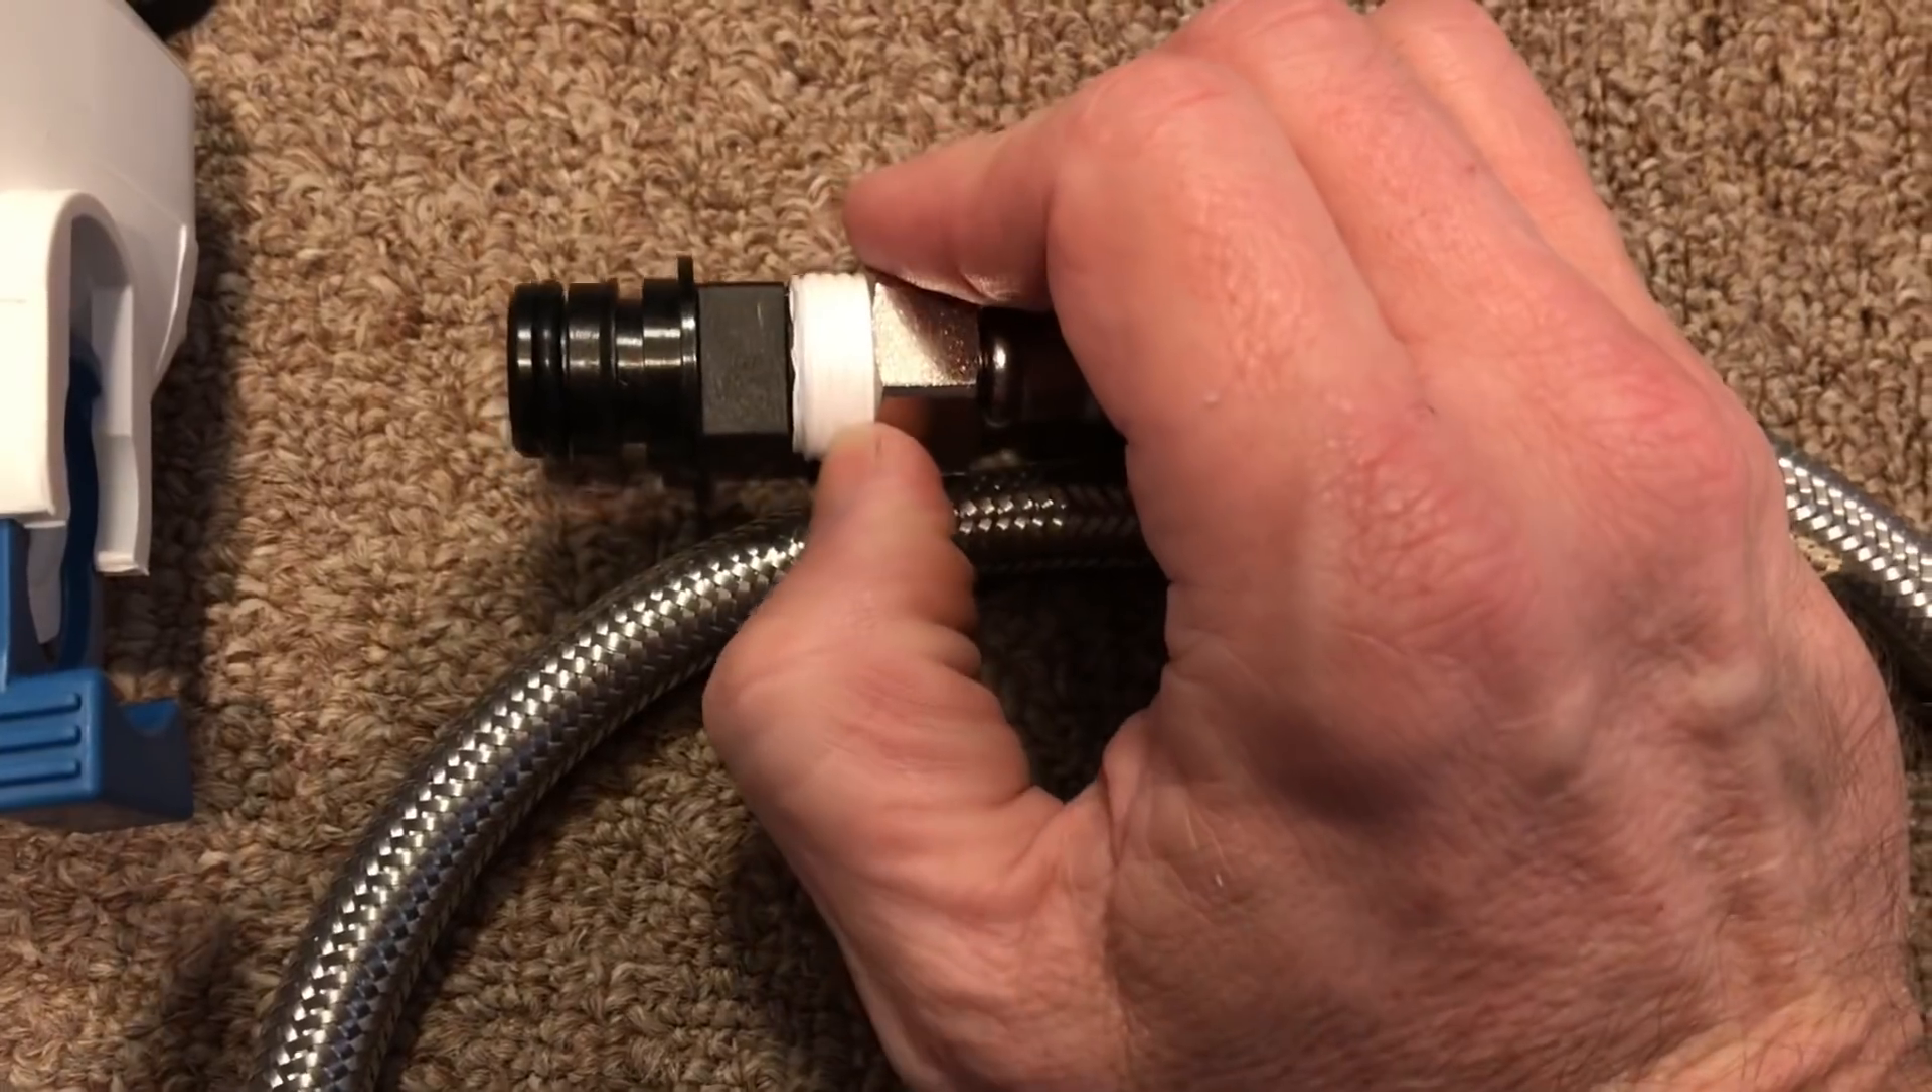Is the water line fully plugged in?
No.